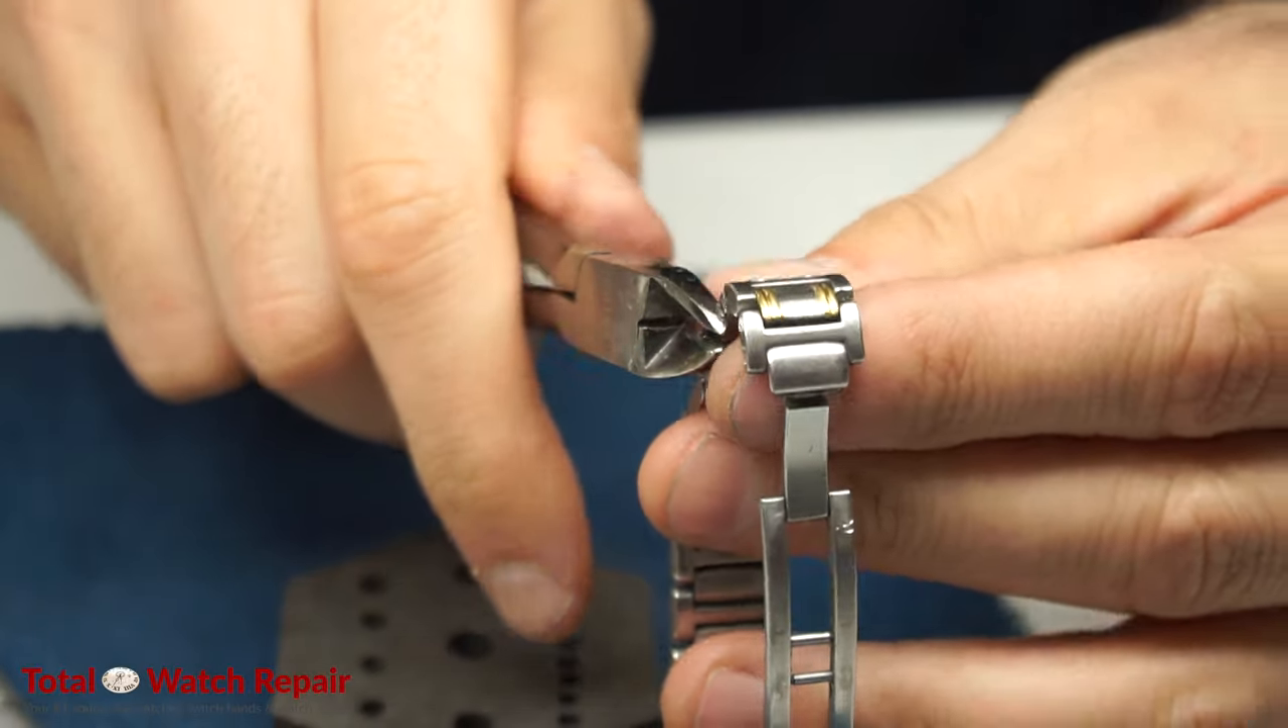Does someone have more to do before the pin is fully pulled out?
Yes.